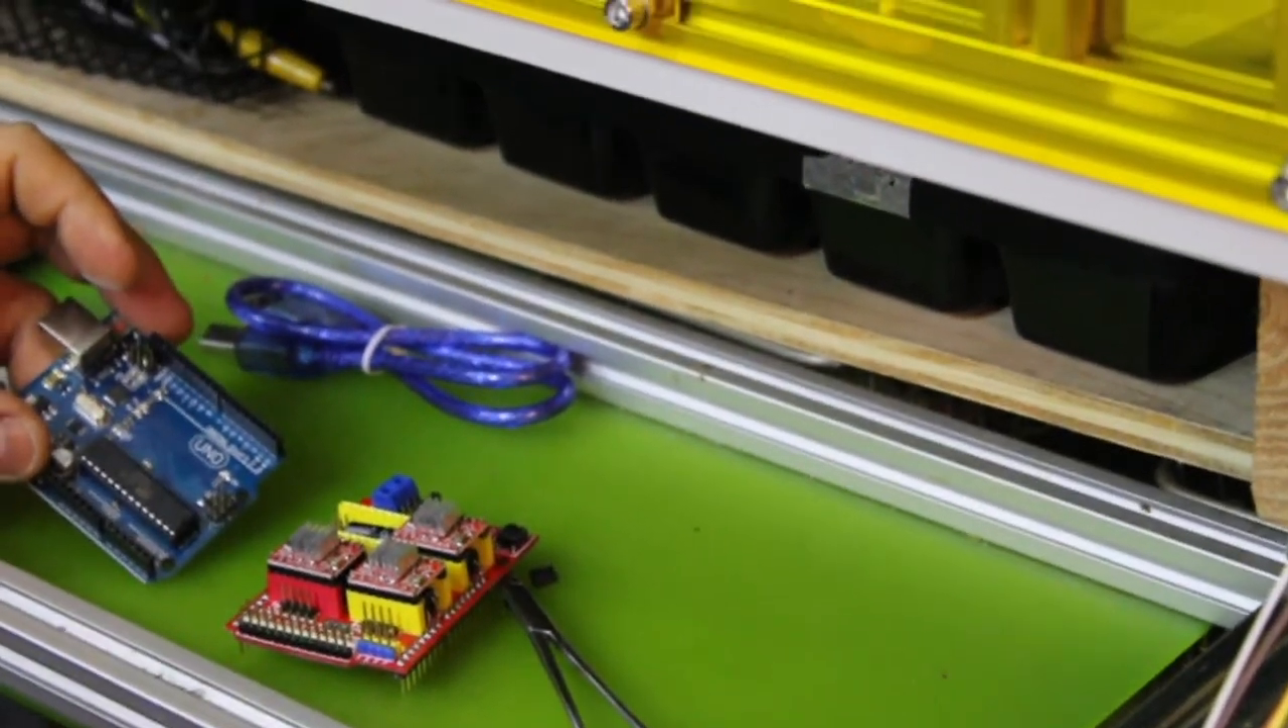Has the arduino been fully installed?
No.